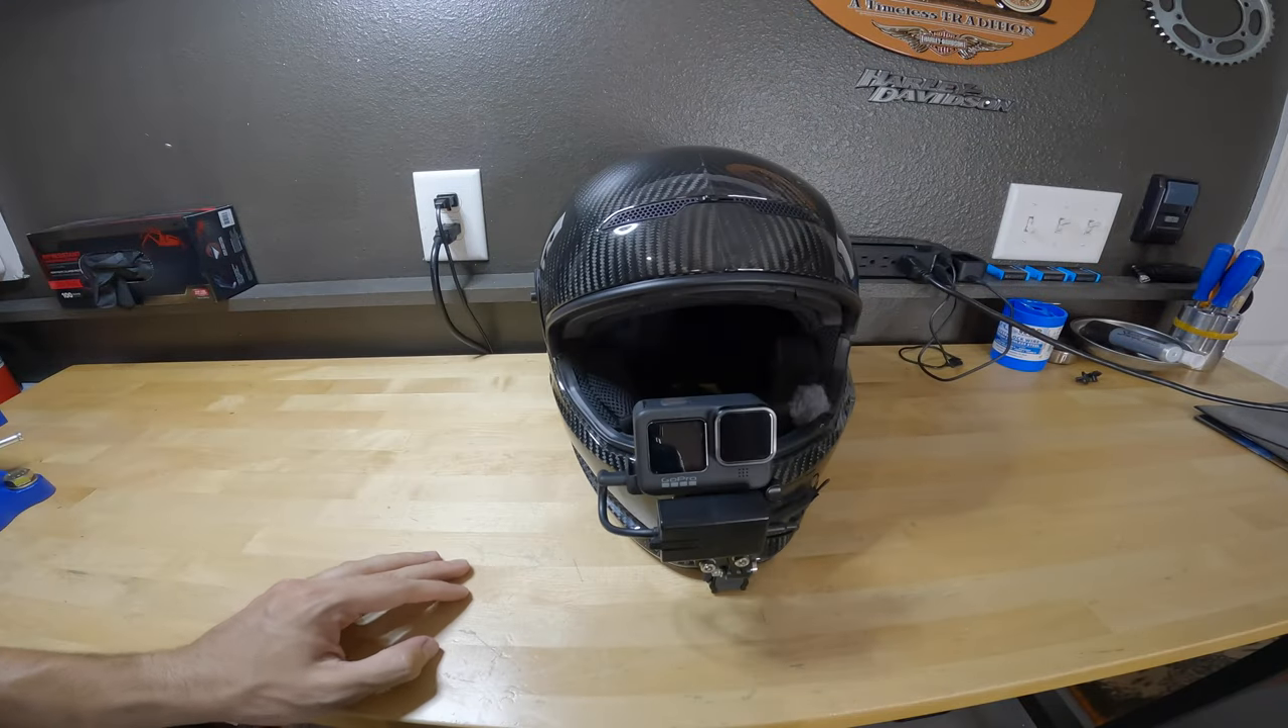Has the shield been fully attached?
No.